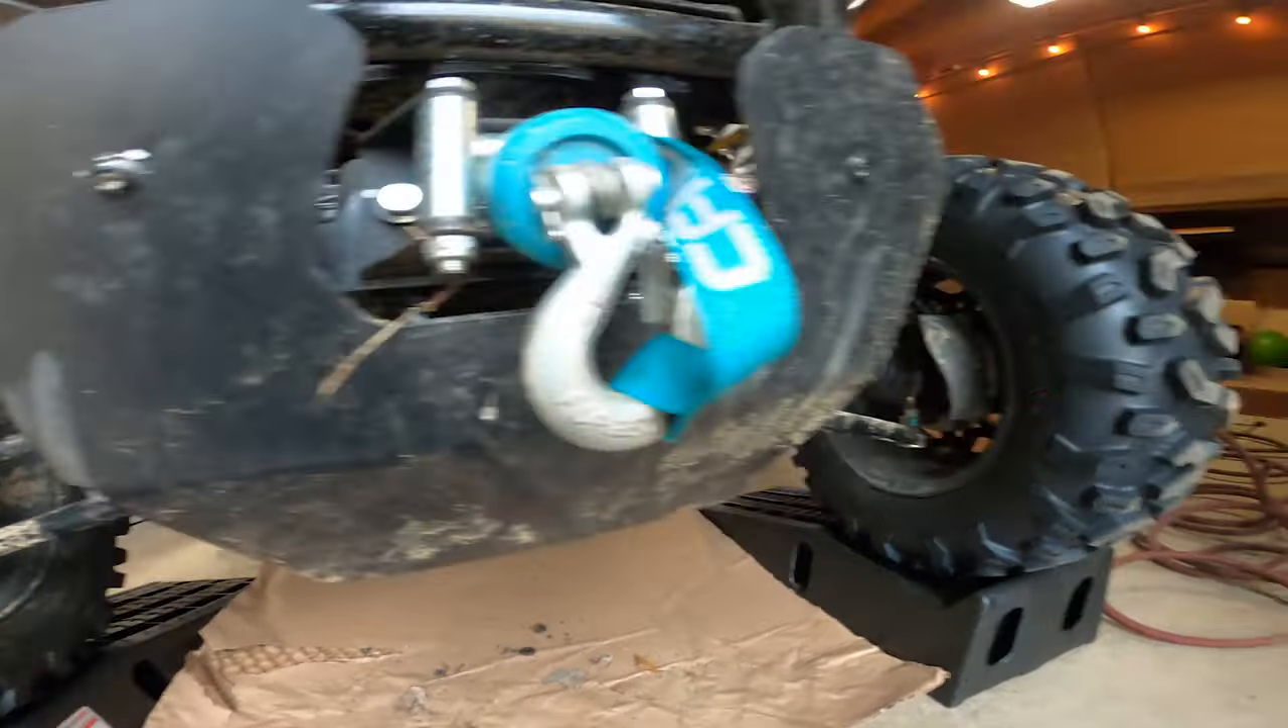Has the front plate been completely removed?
No.